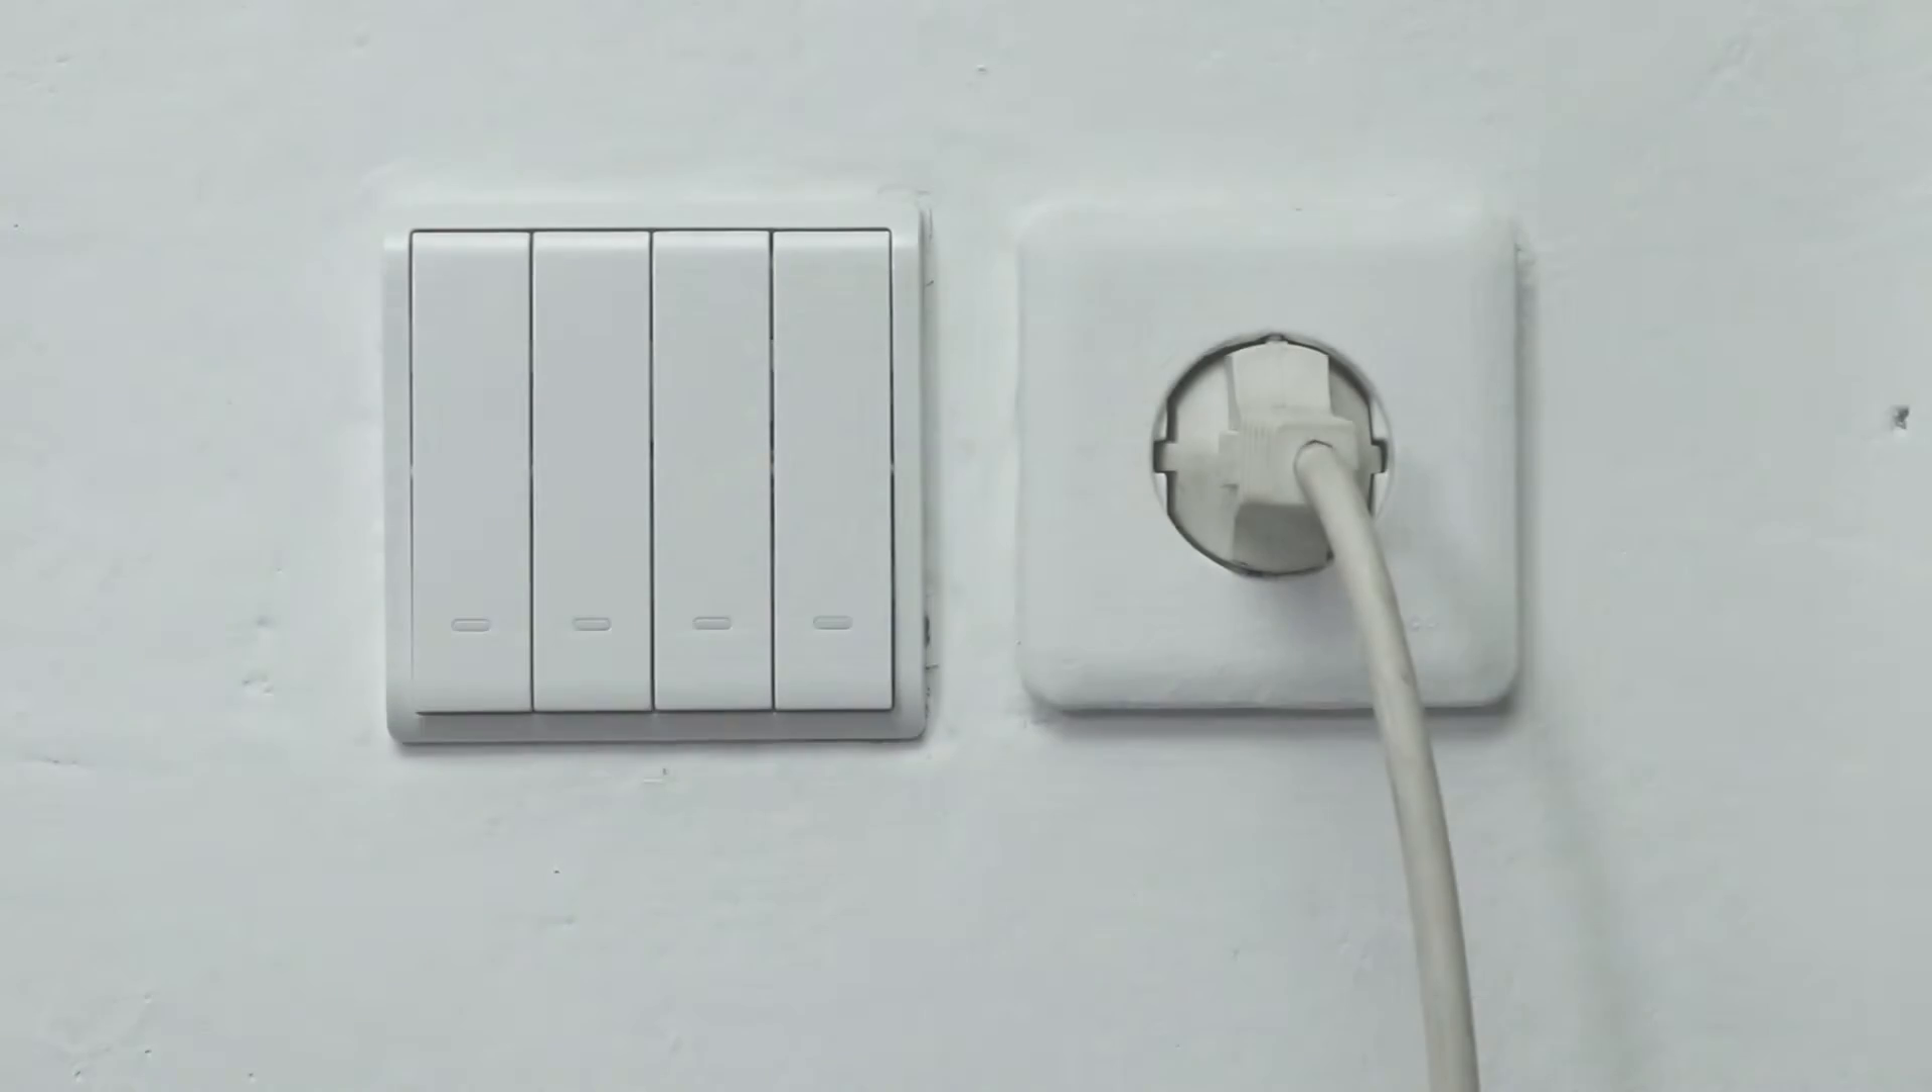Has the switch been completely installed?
Yes.